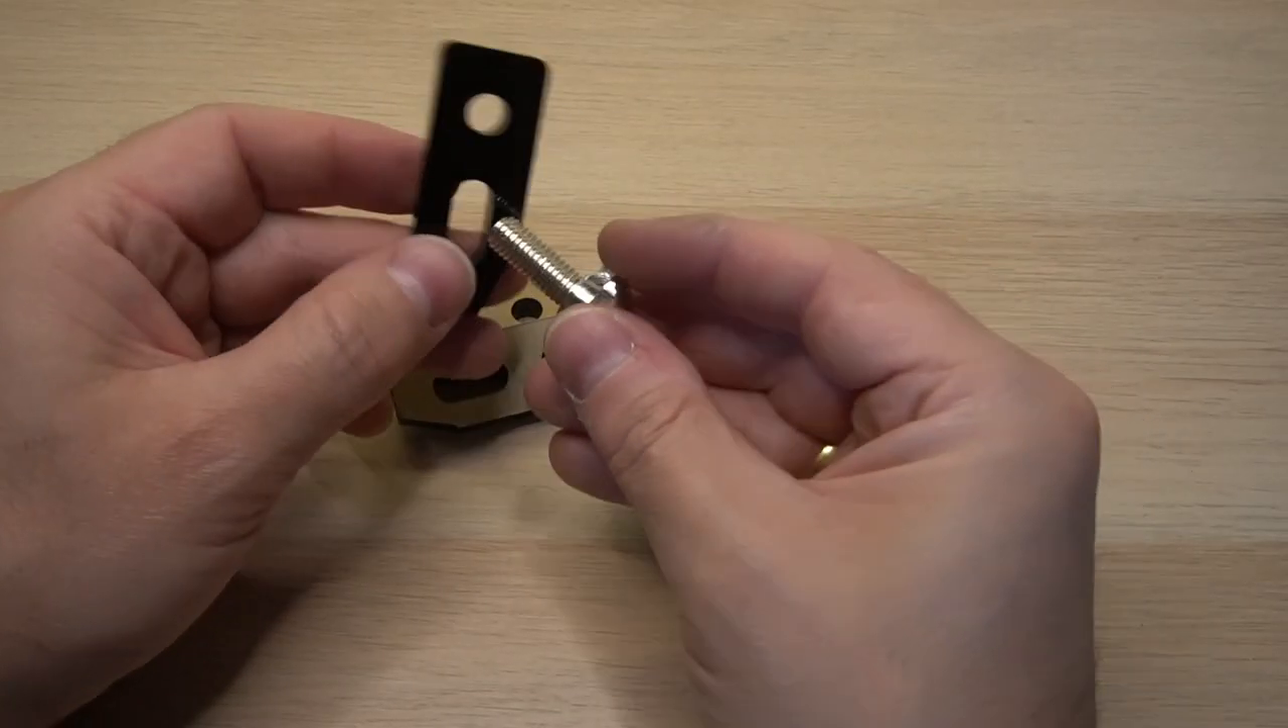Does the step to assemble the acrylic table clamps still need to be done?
Yes.